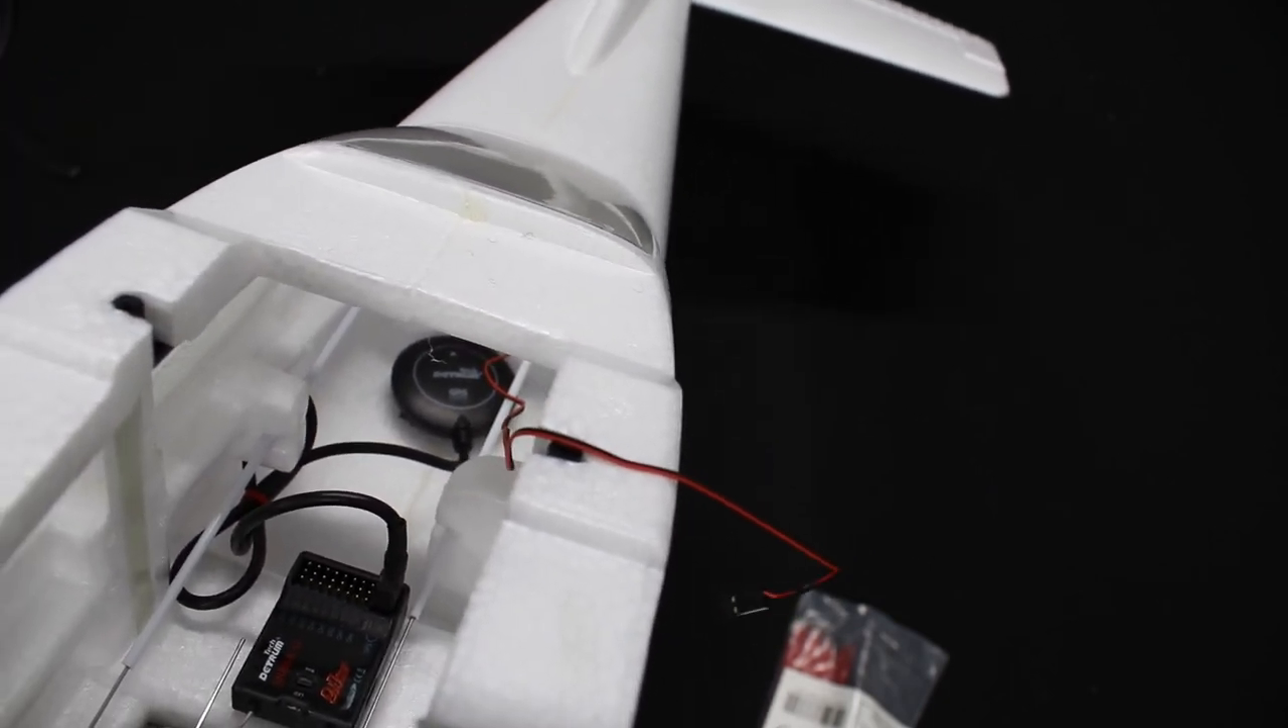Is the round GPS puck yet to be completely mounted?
No.